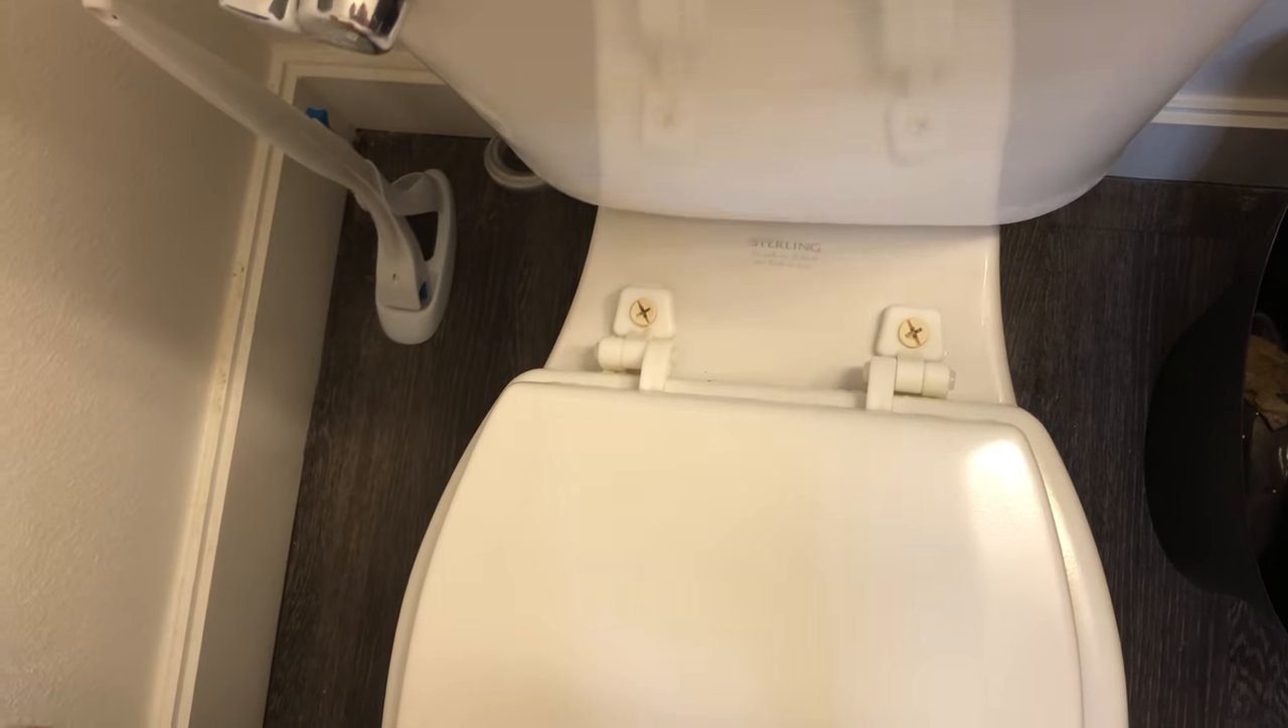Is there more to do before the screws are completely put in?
No.